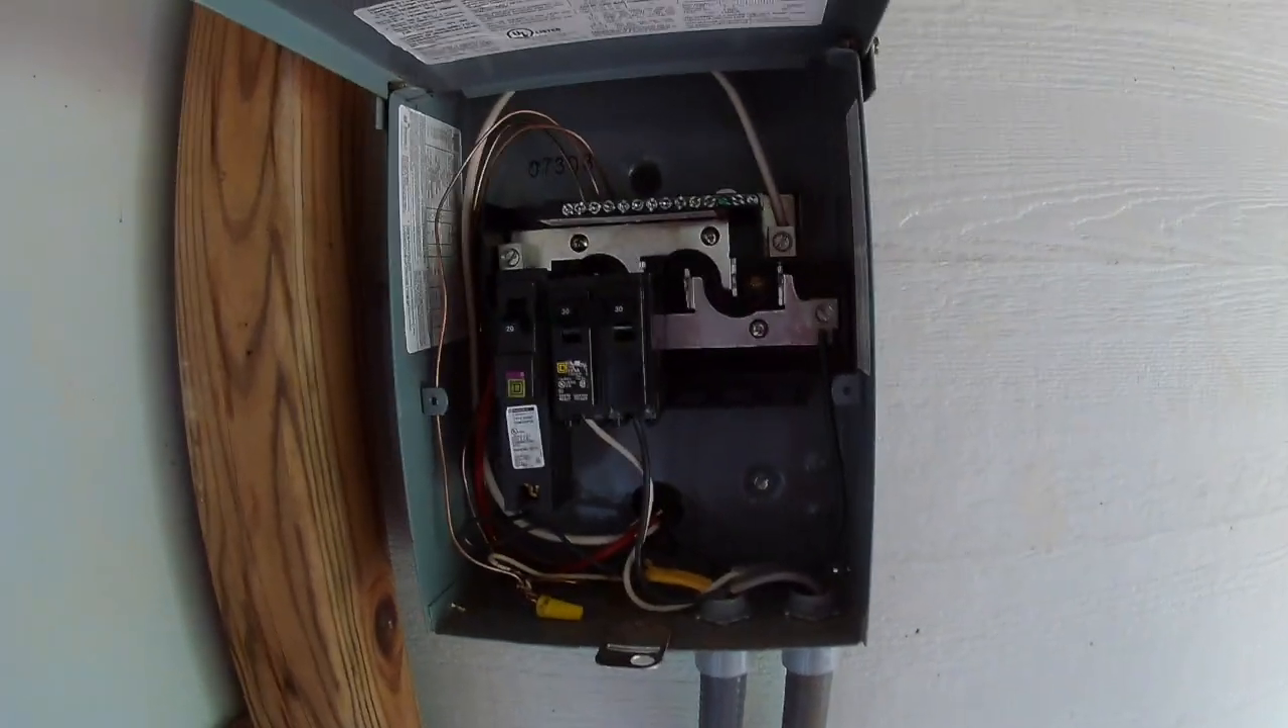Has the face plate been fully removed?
Yes.